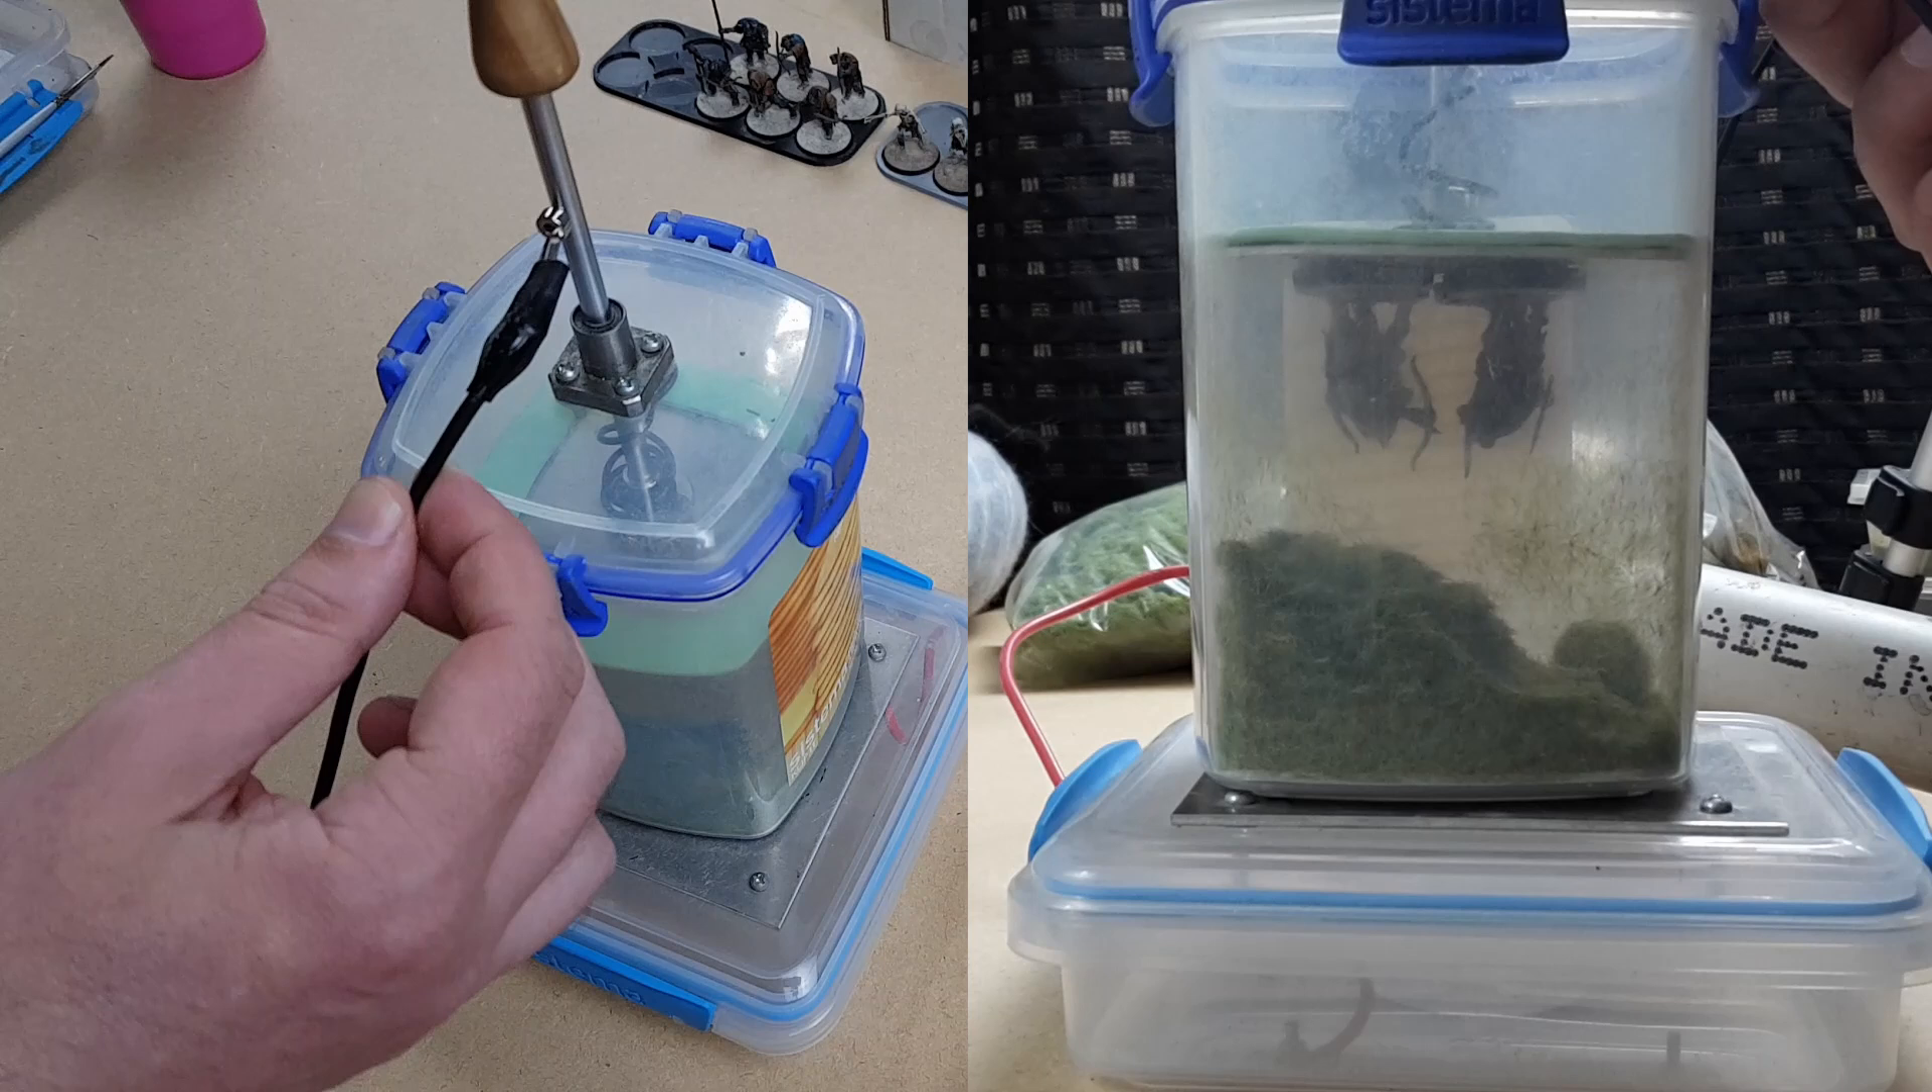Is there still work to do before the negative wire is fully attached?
No.